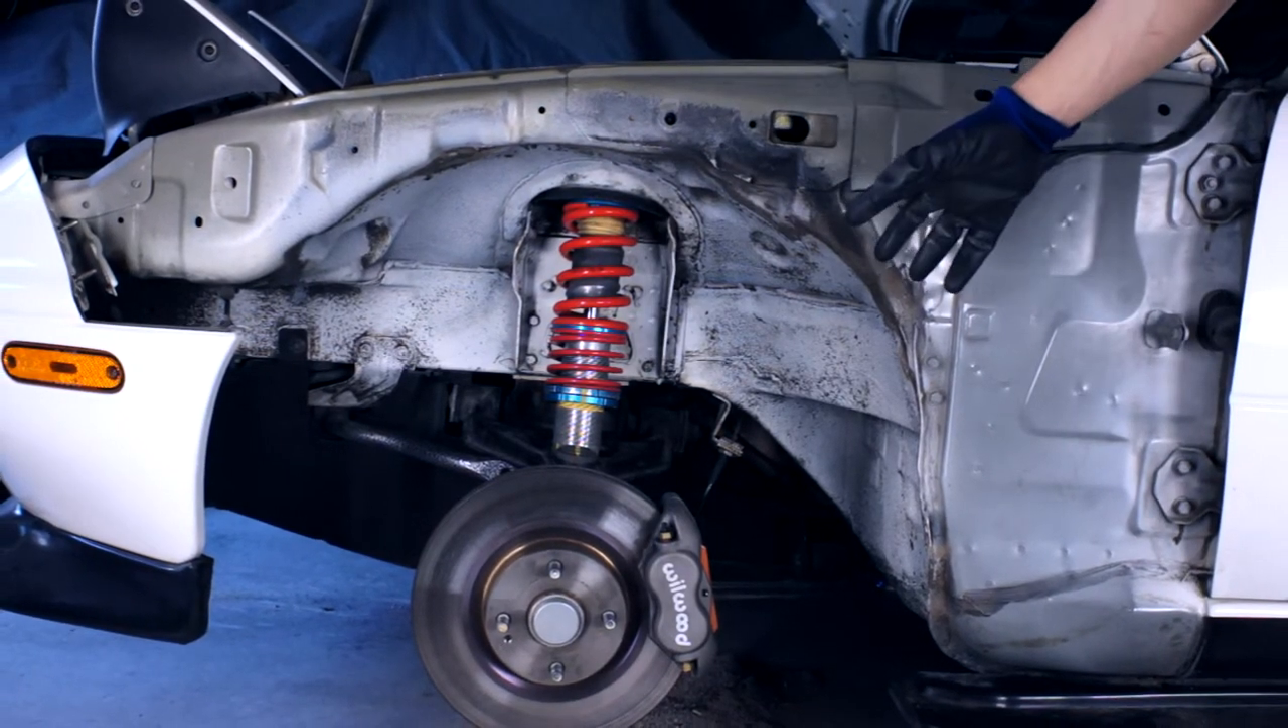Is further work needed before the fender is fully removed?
No.